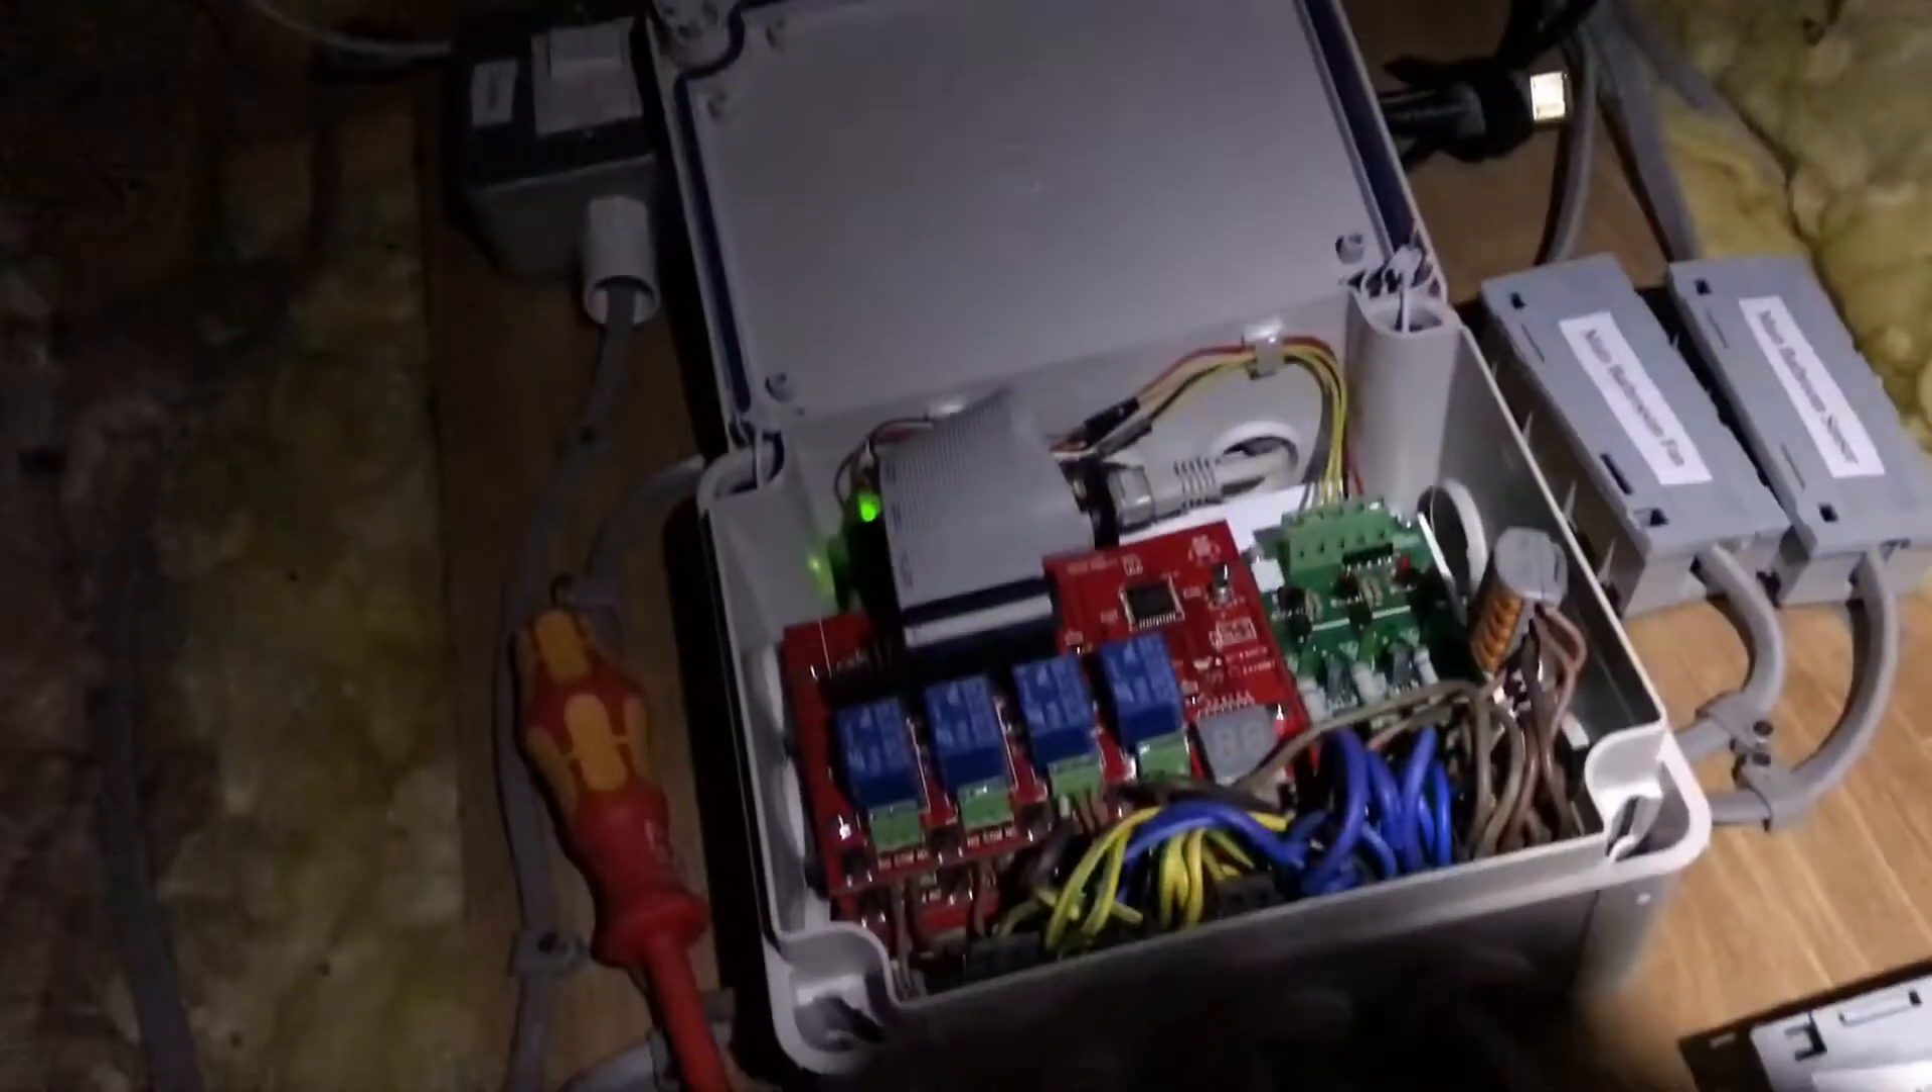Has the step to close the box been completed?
No.